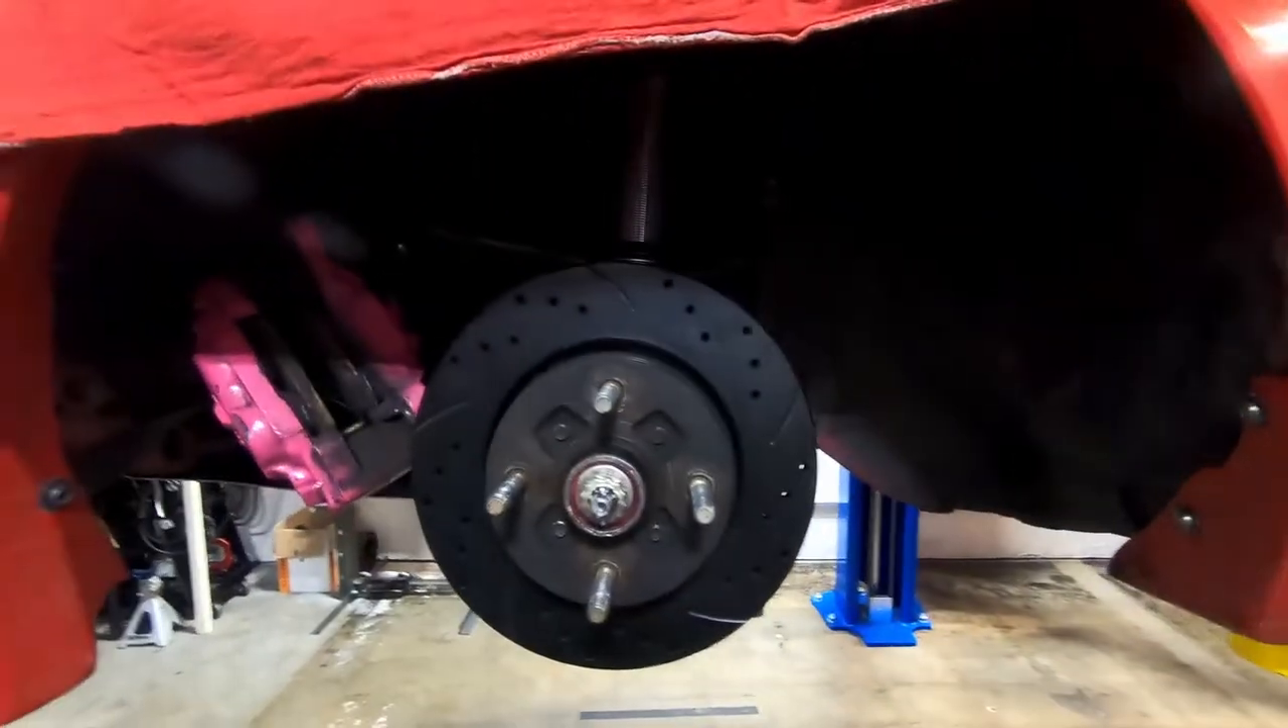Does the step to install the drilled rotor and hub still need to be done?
No.